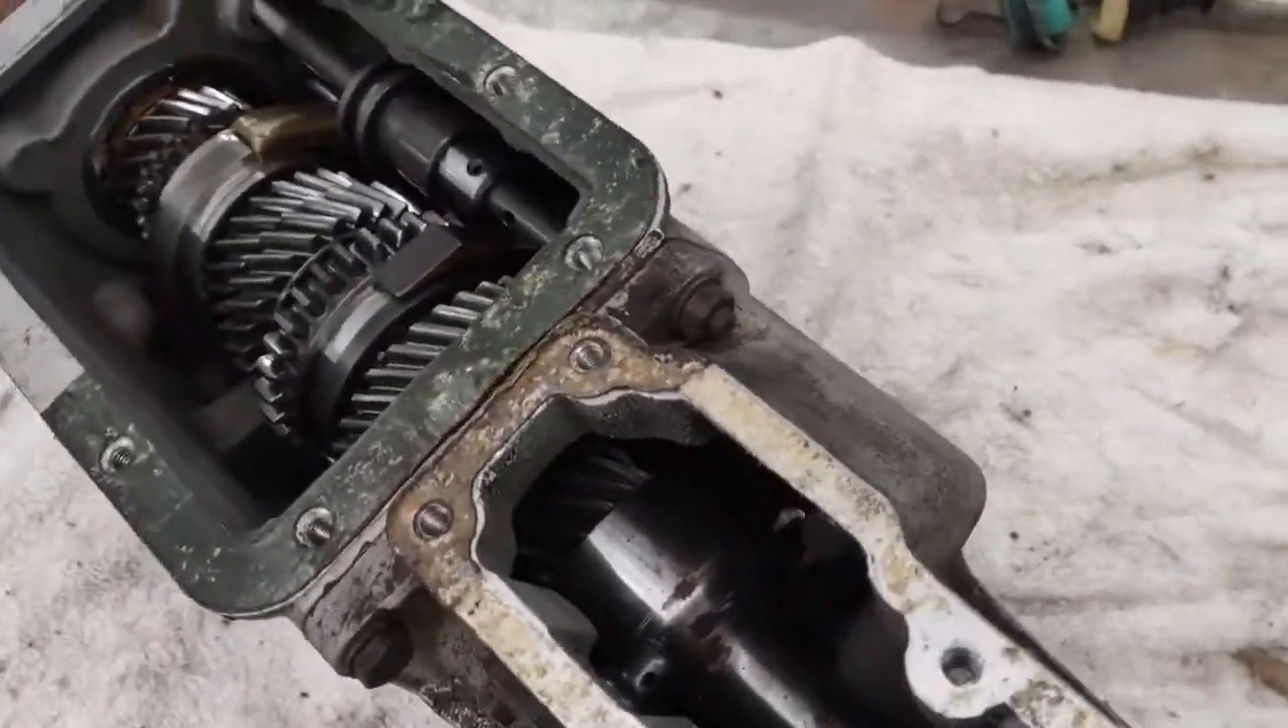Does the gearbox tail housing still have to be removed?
Yes.